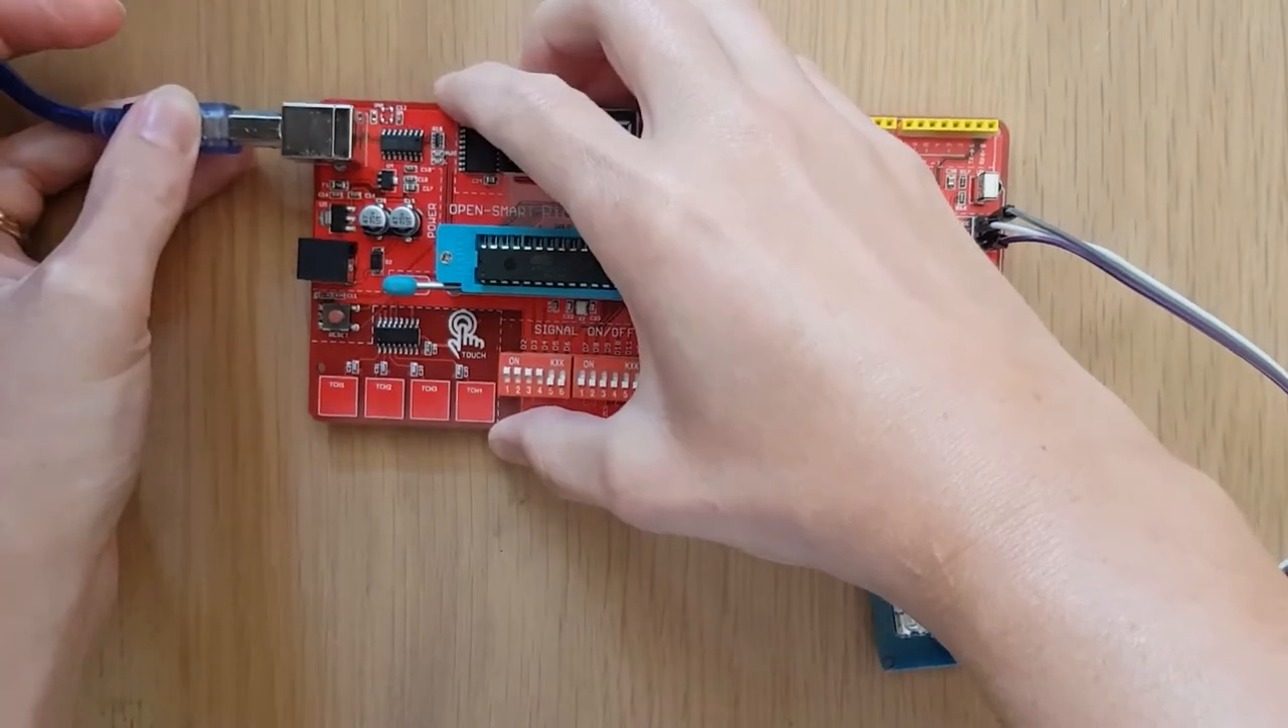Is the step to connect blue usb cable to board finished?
No.